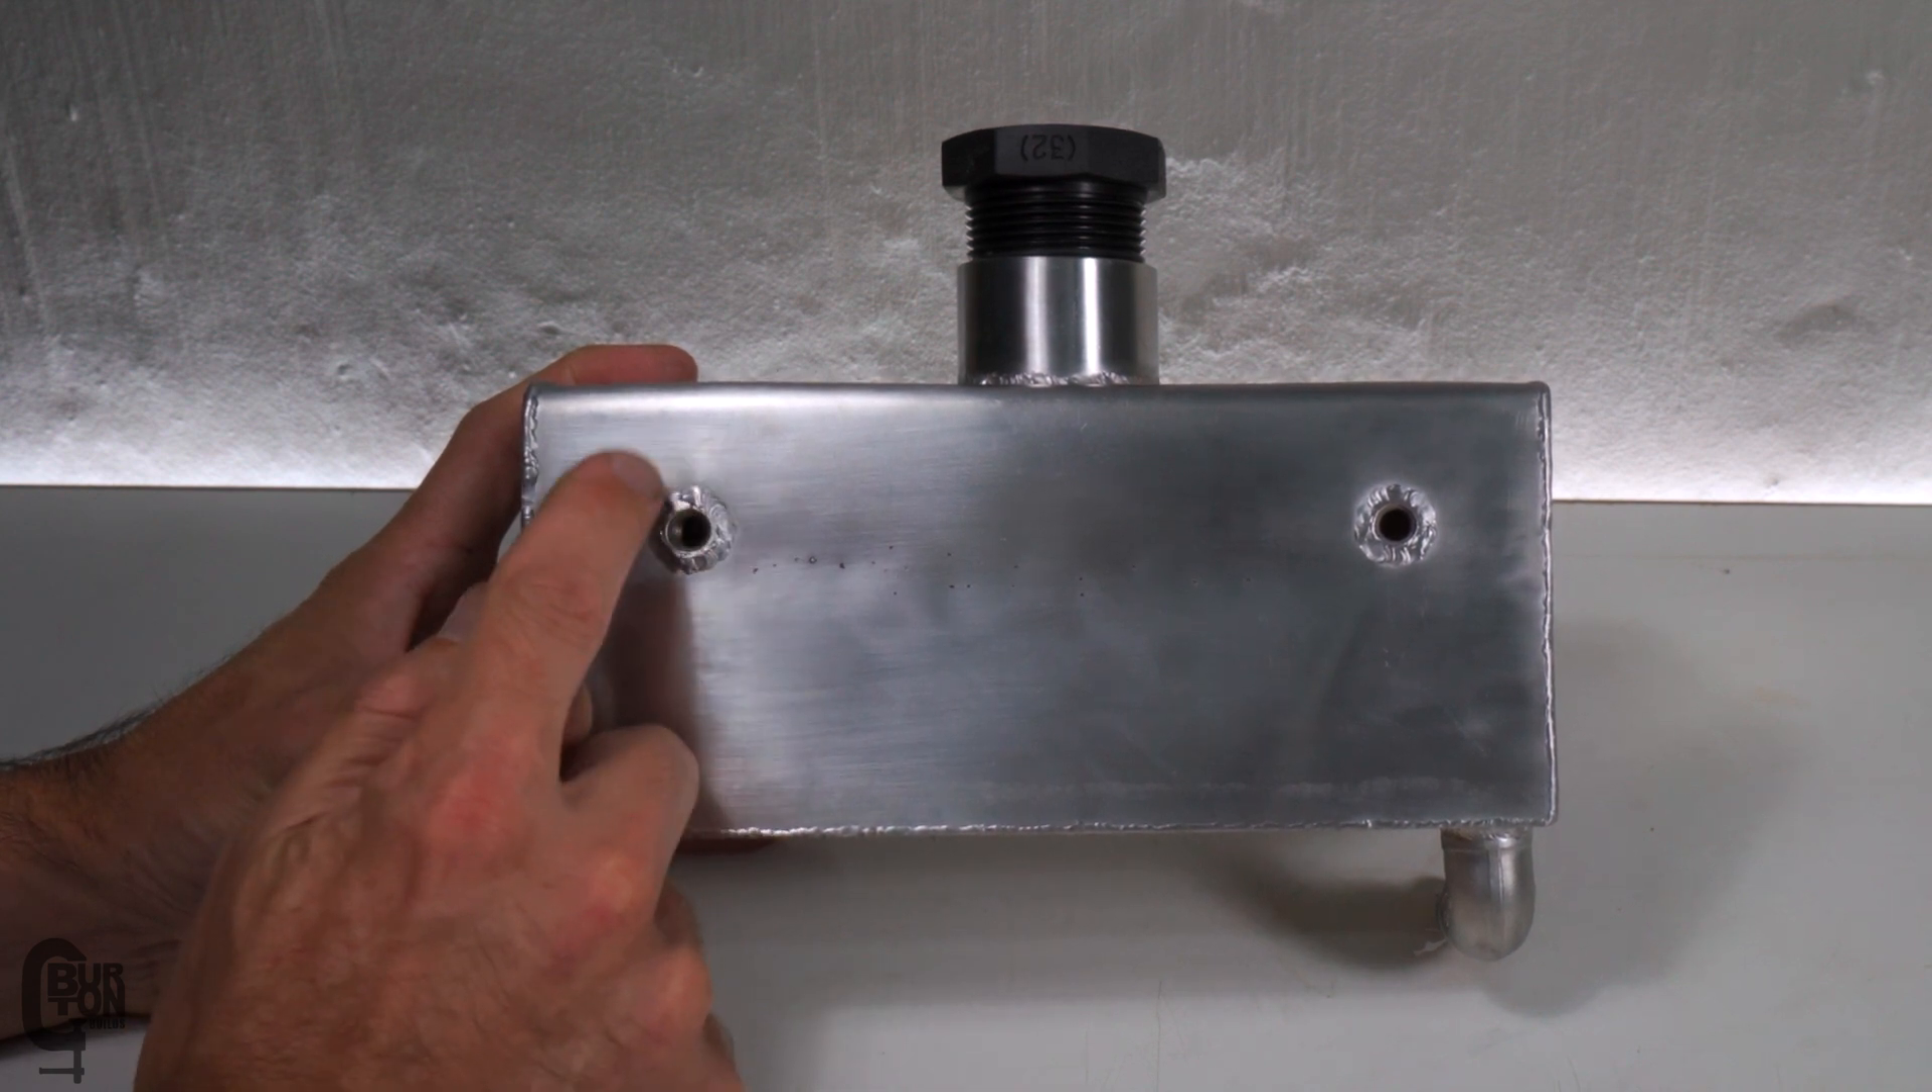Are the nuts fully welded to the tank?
Yes.